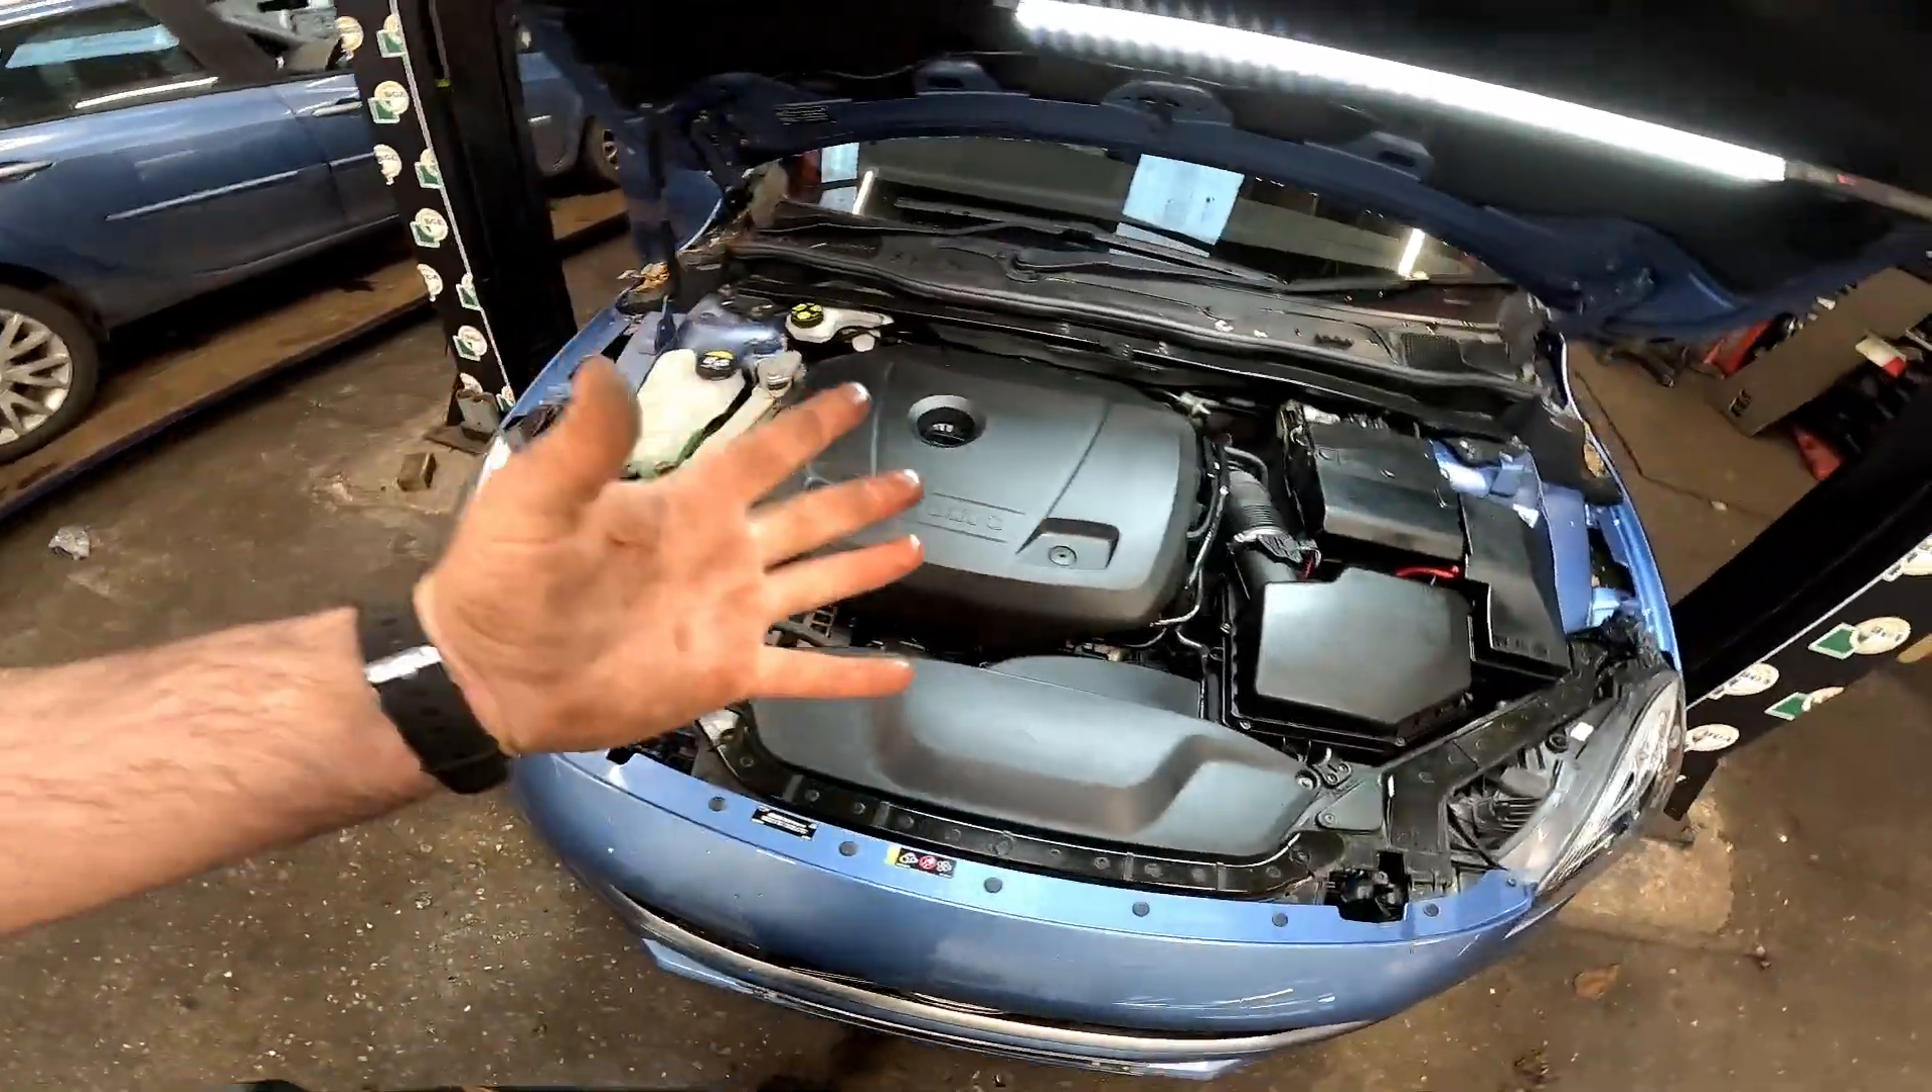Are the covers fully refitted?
Yes.